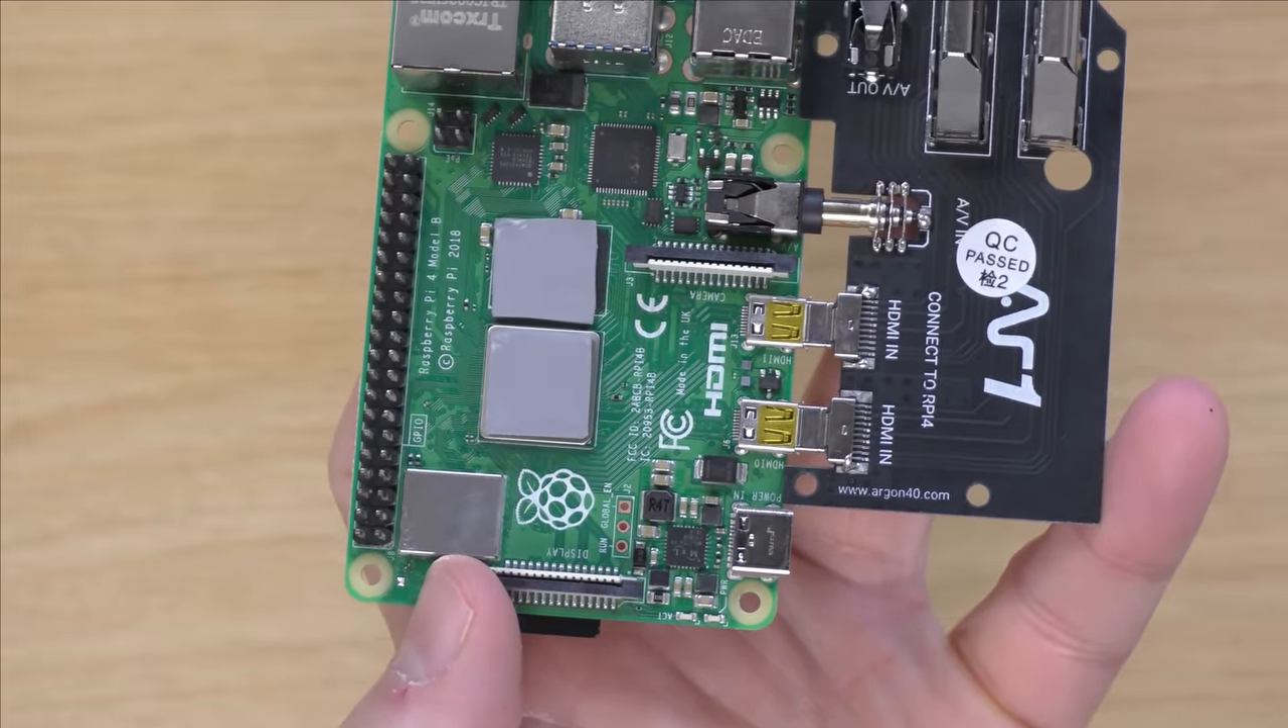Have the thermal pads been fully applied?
Yes.